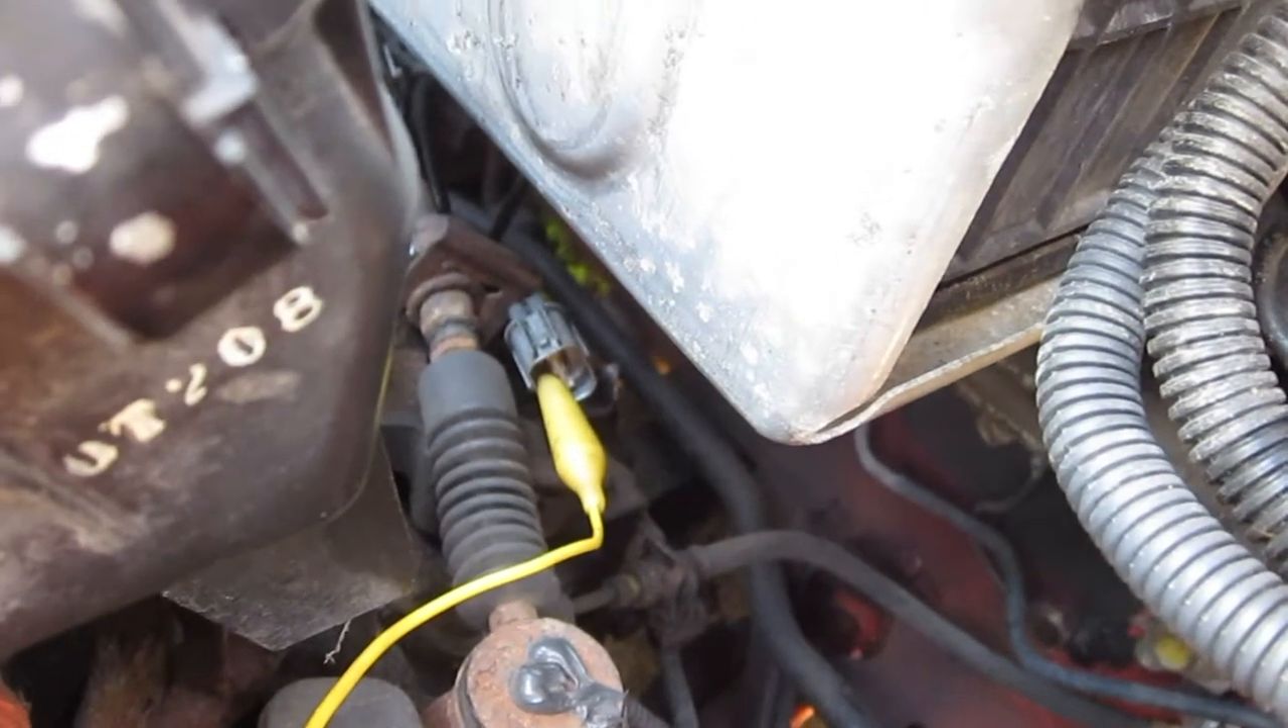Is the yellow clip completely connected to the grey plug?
Yes.